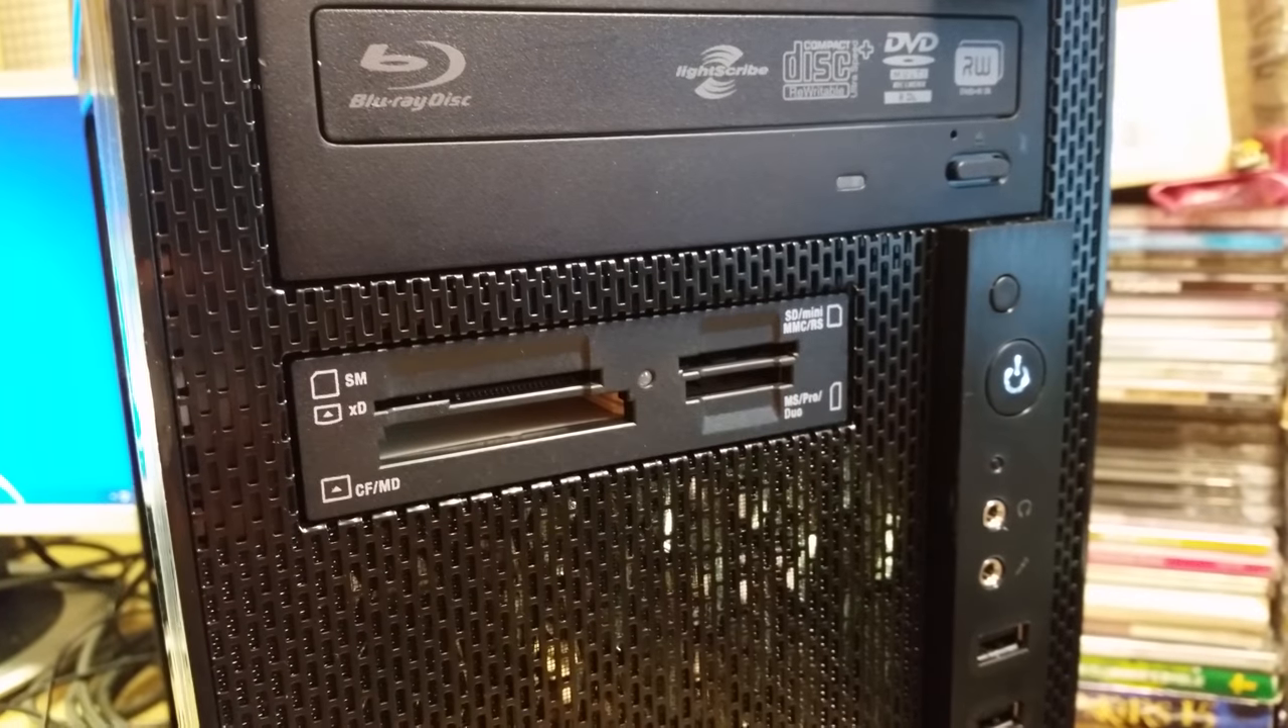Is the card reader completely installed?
Yes.